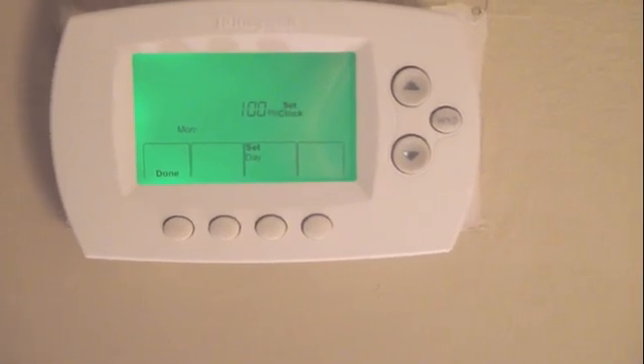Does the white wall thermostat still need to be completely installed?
No.